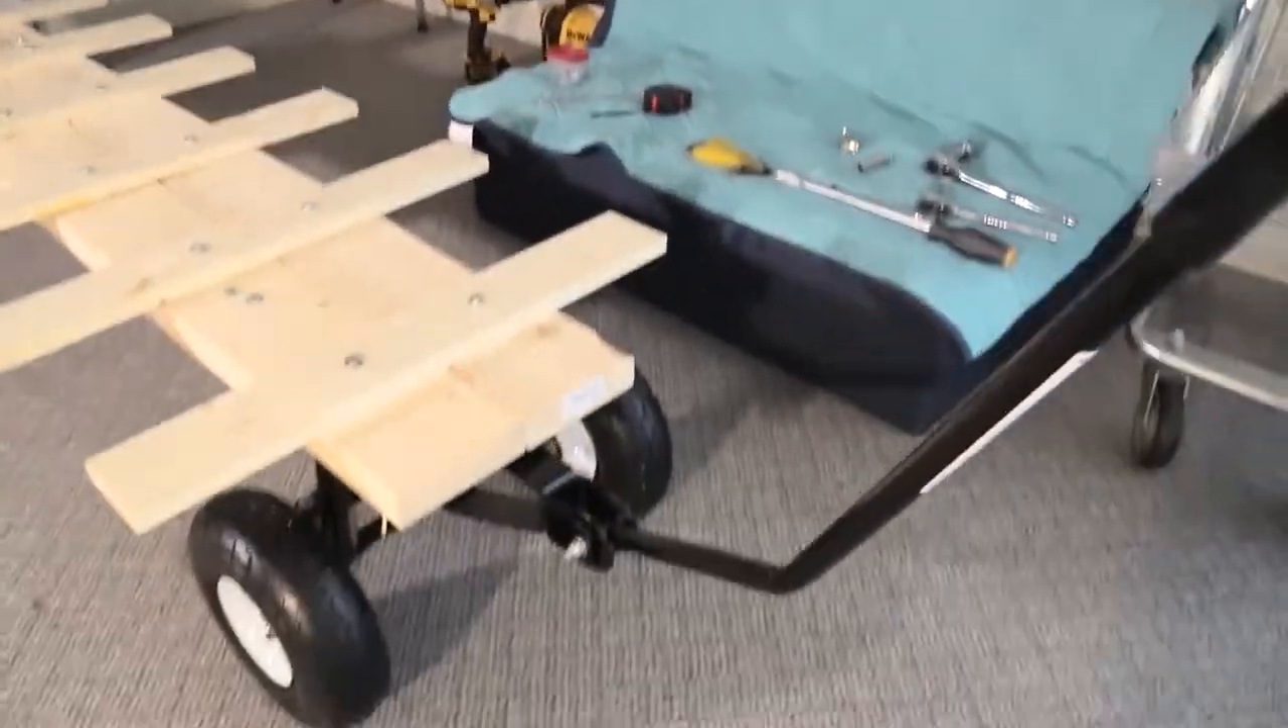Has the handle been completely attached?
Yes.